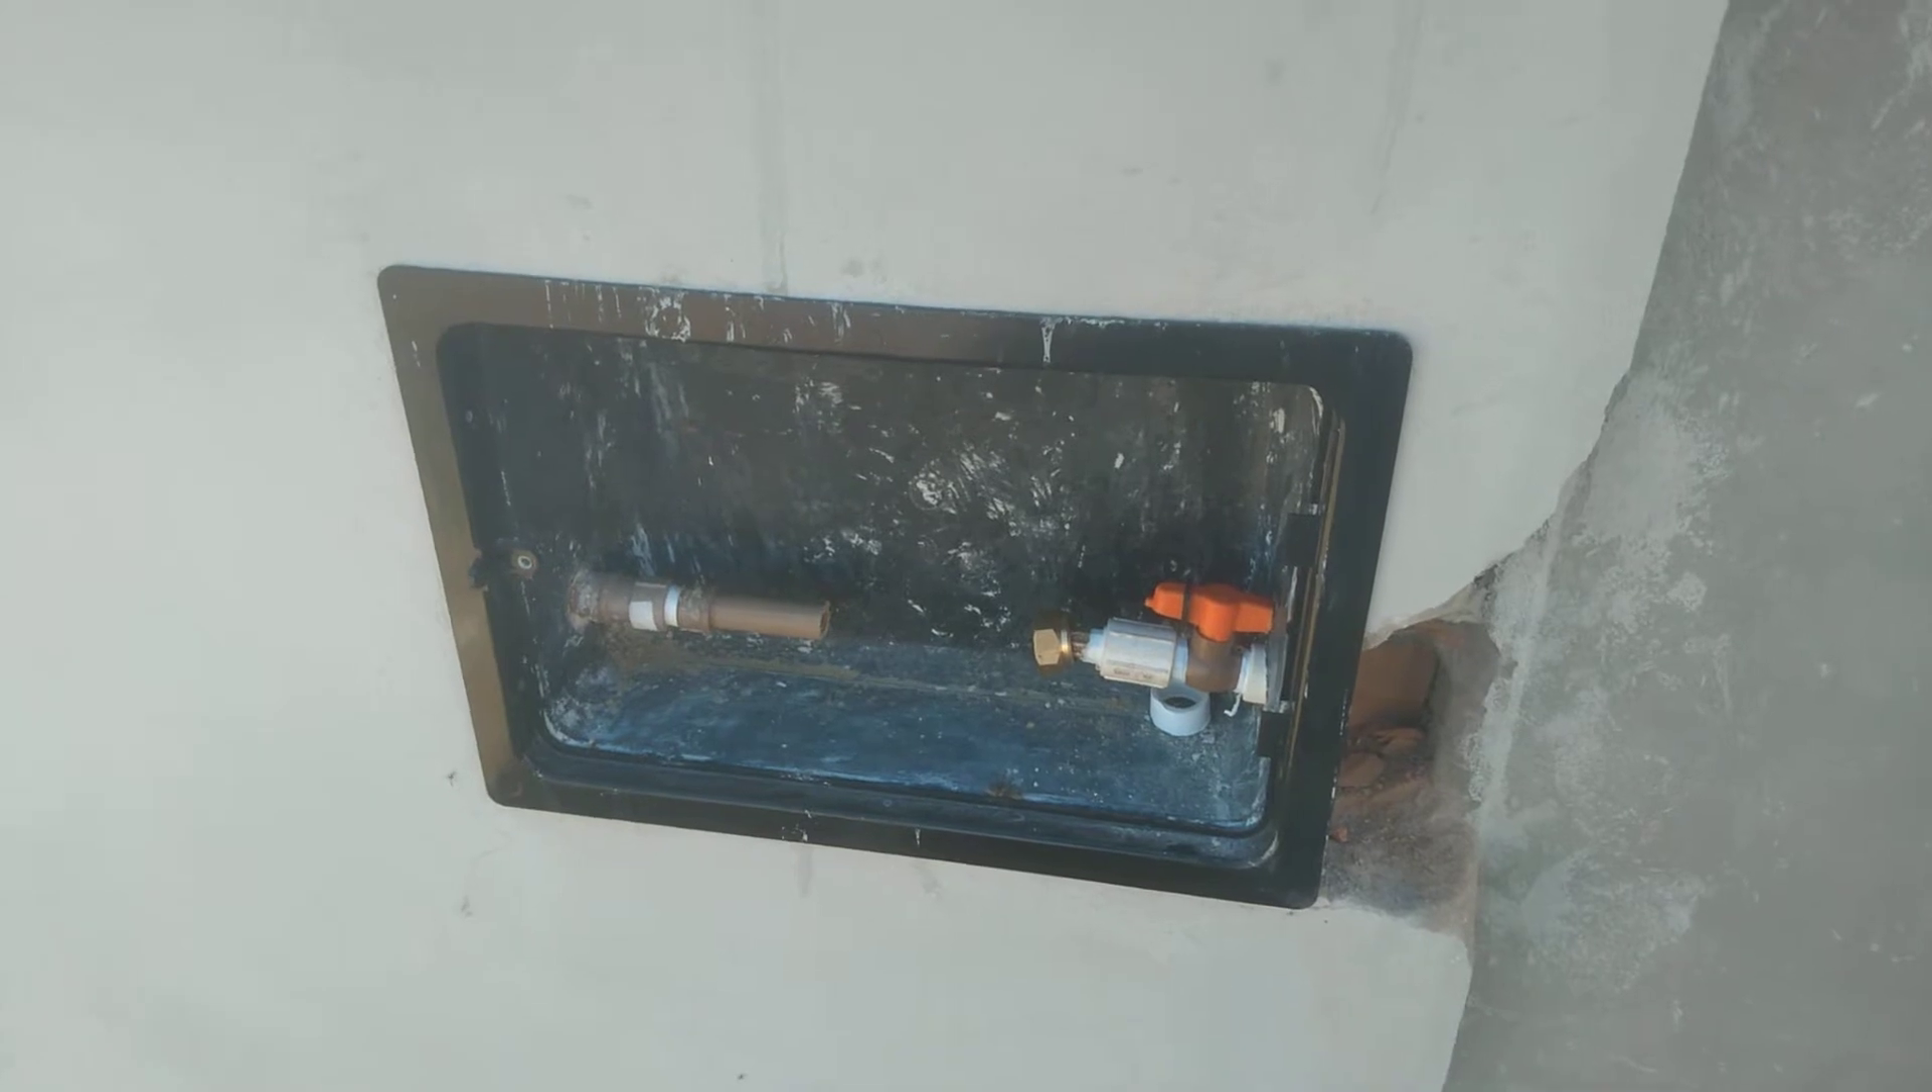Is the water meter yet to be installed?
Yes.